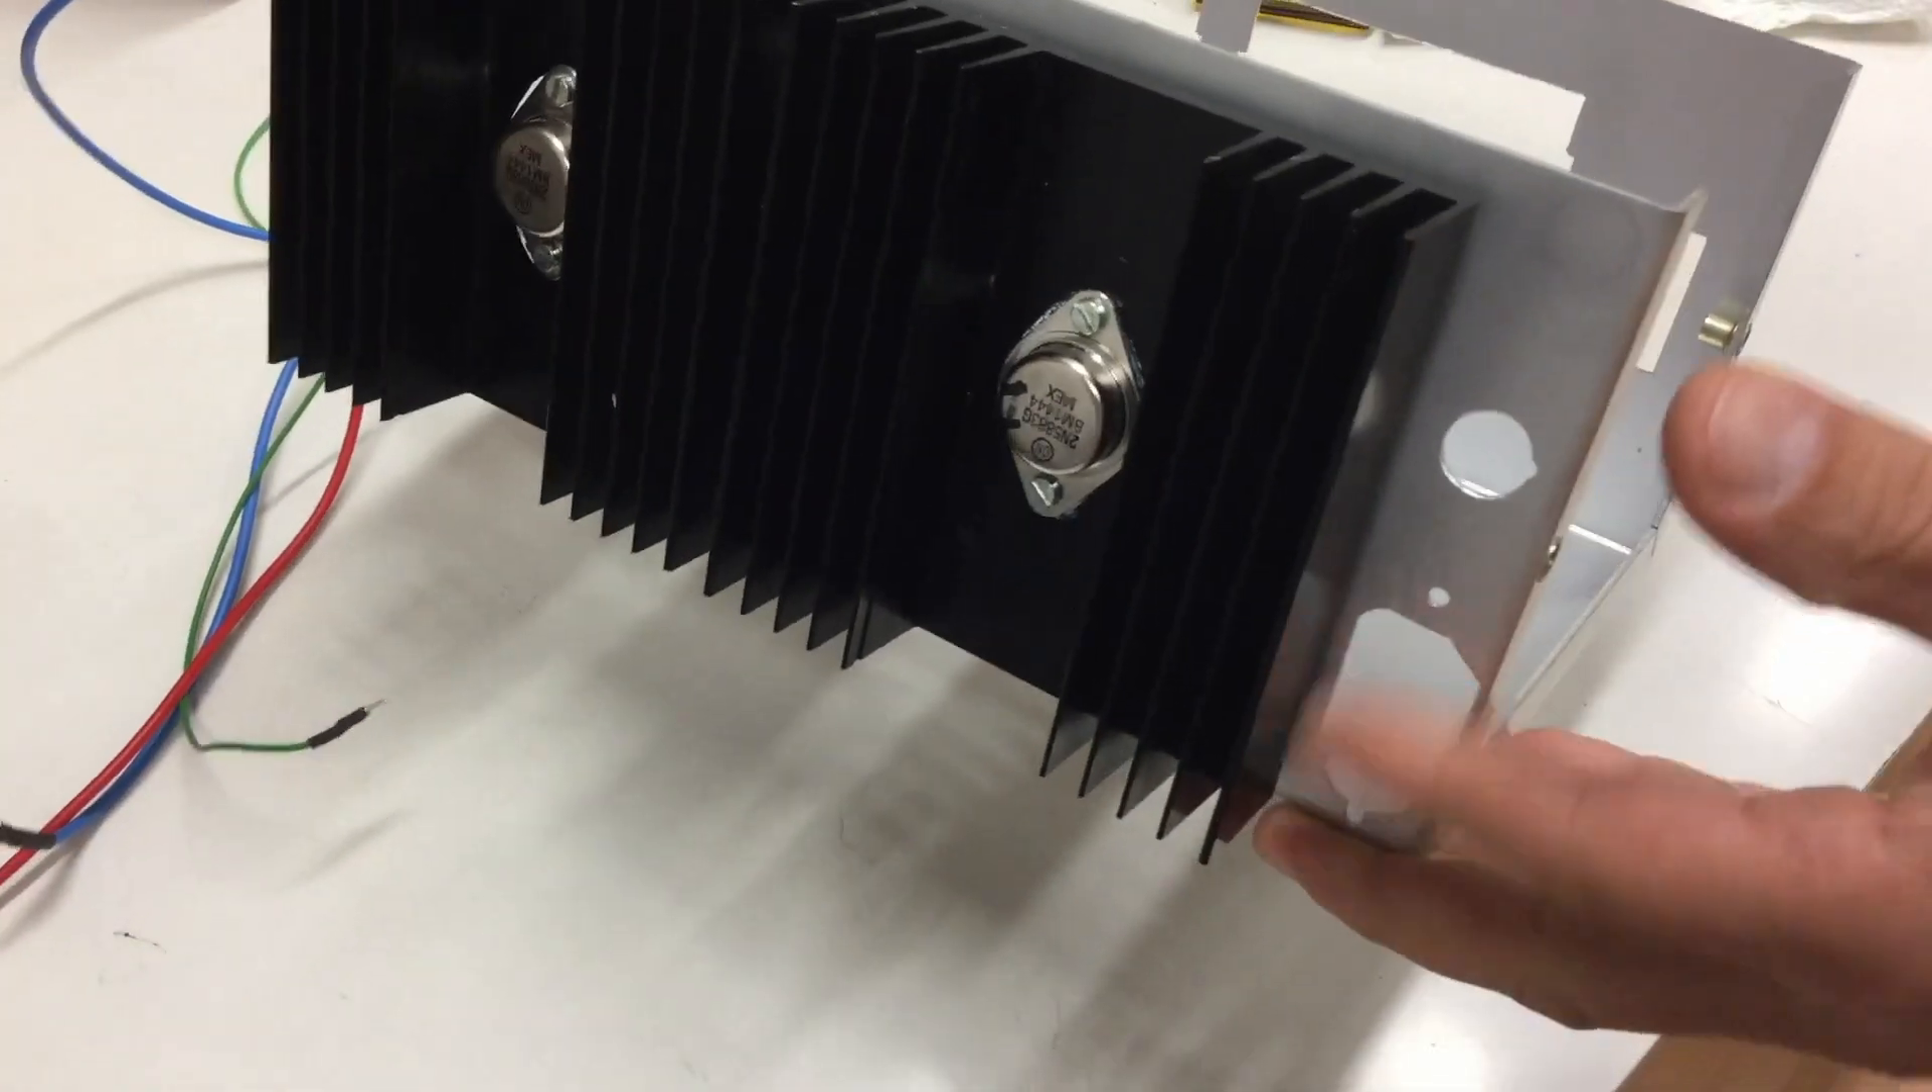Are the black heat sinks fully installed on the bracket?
Yes.